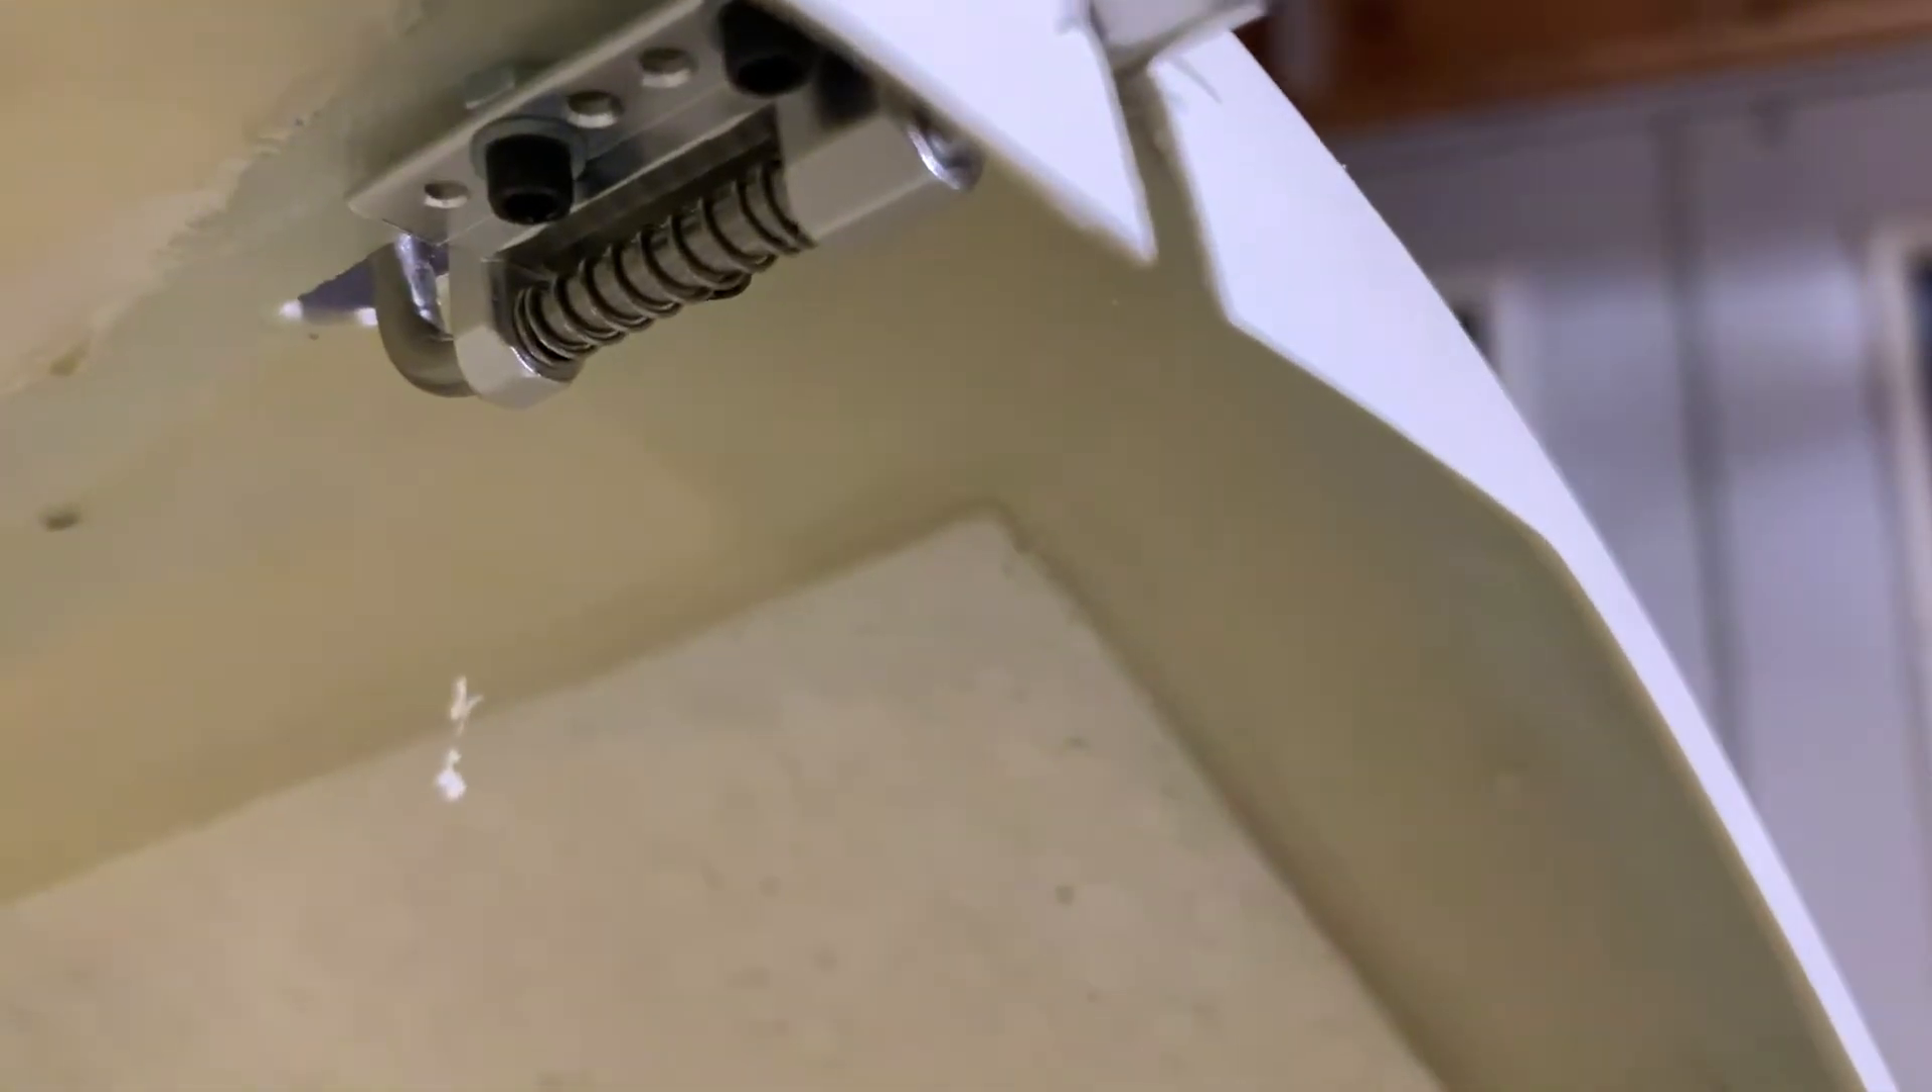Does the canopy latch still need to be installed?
No.